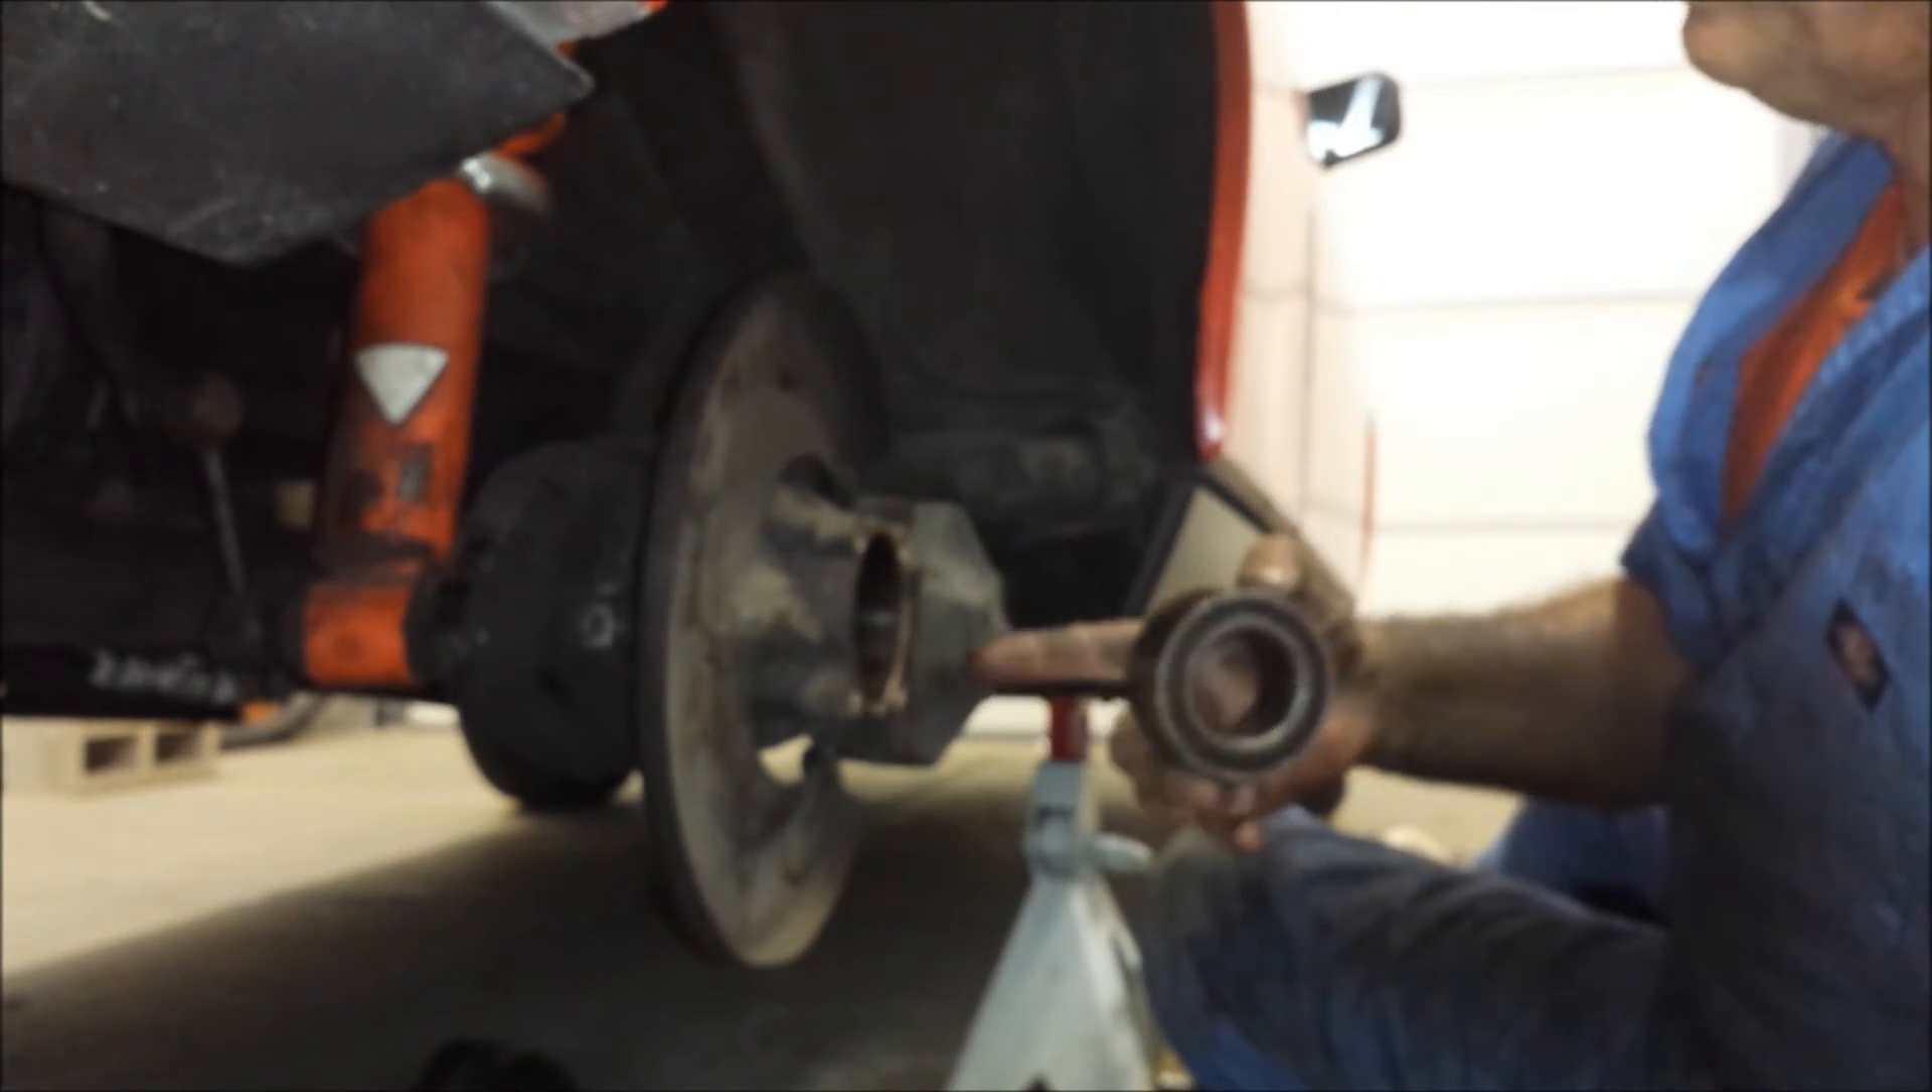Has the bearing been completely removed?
Yes.